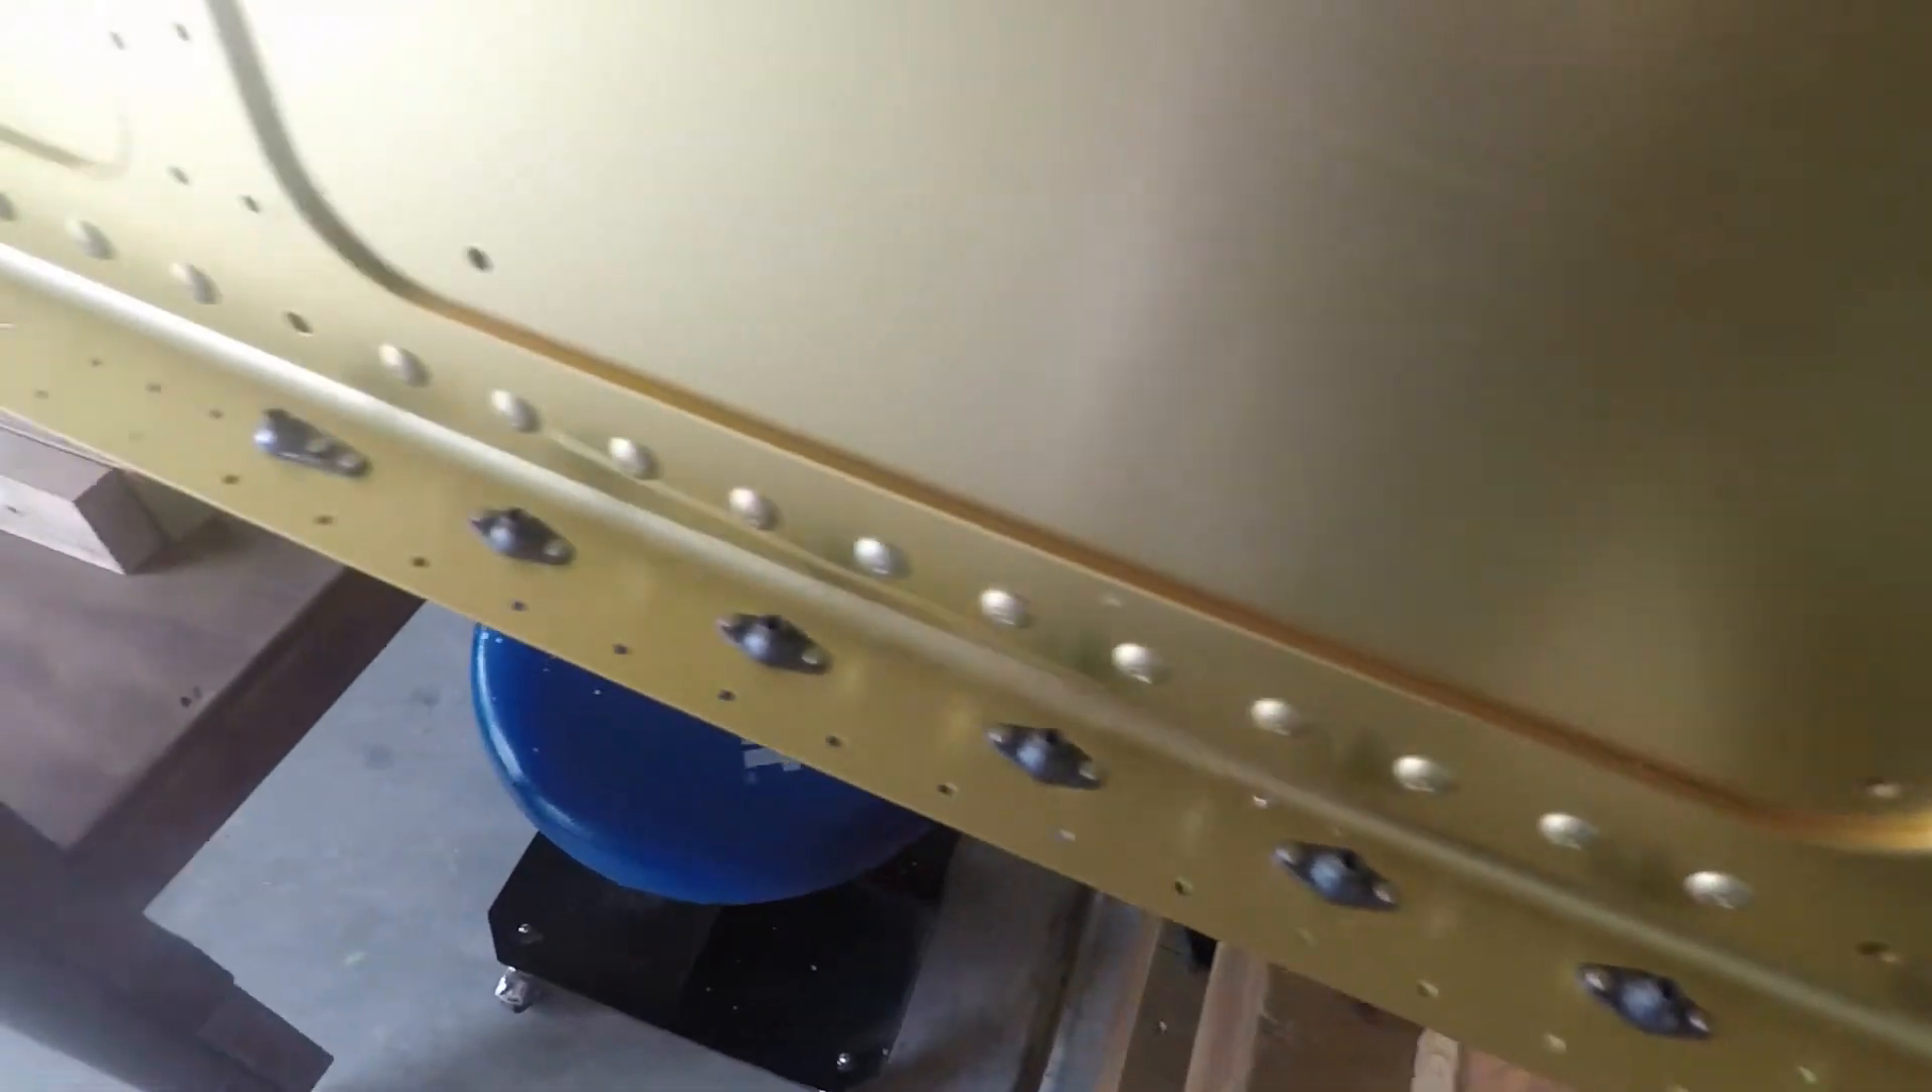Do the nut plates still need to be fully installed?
No.